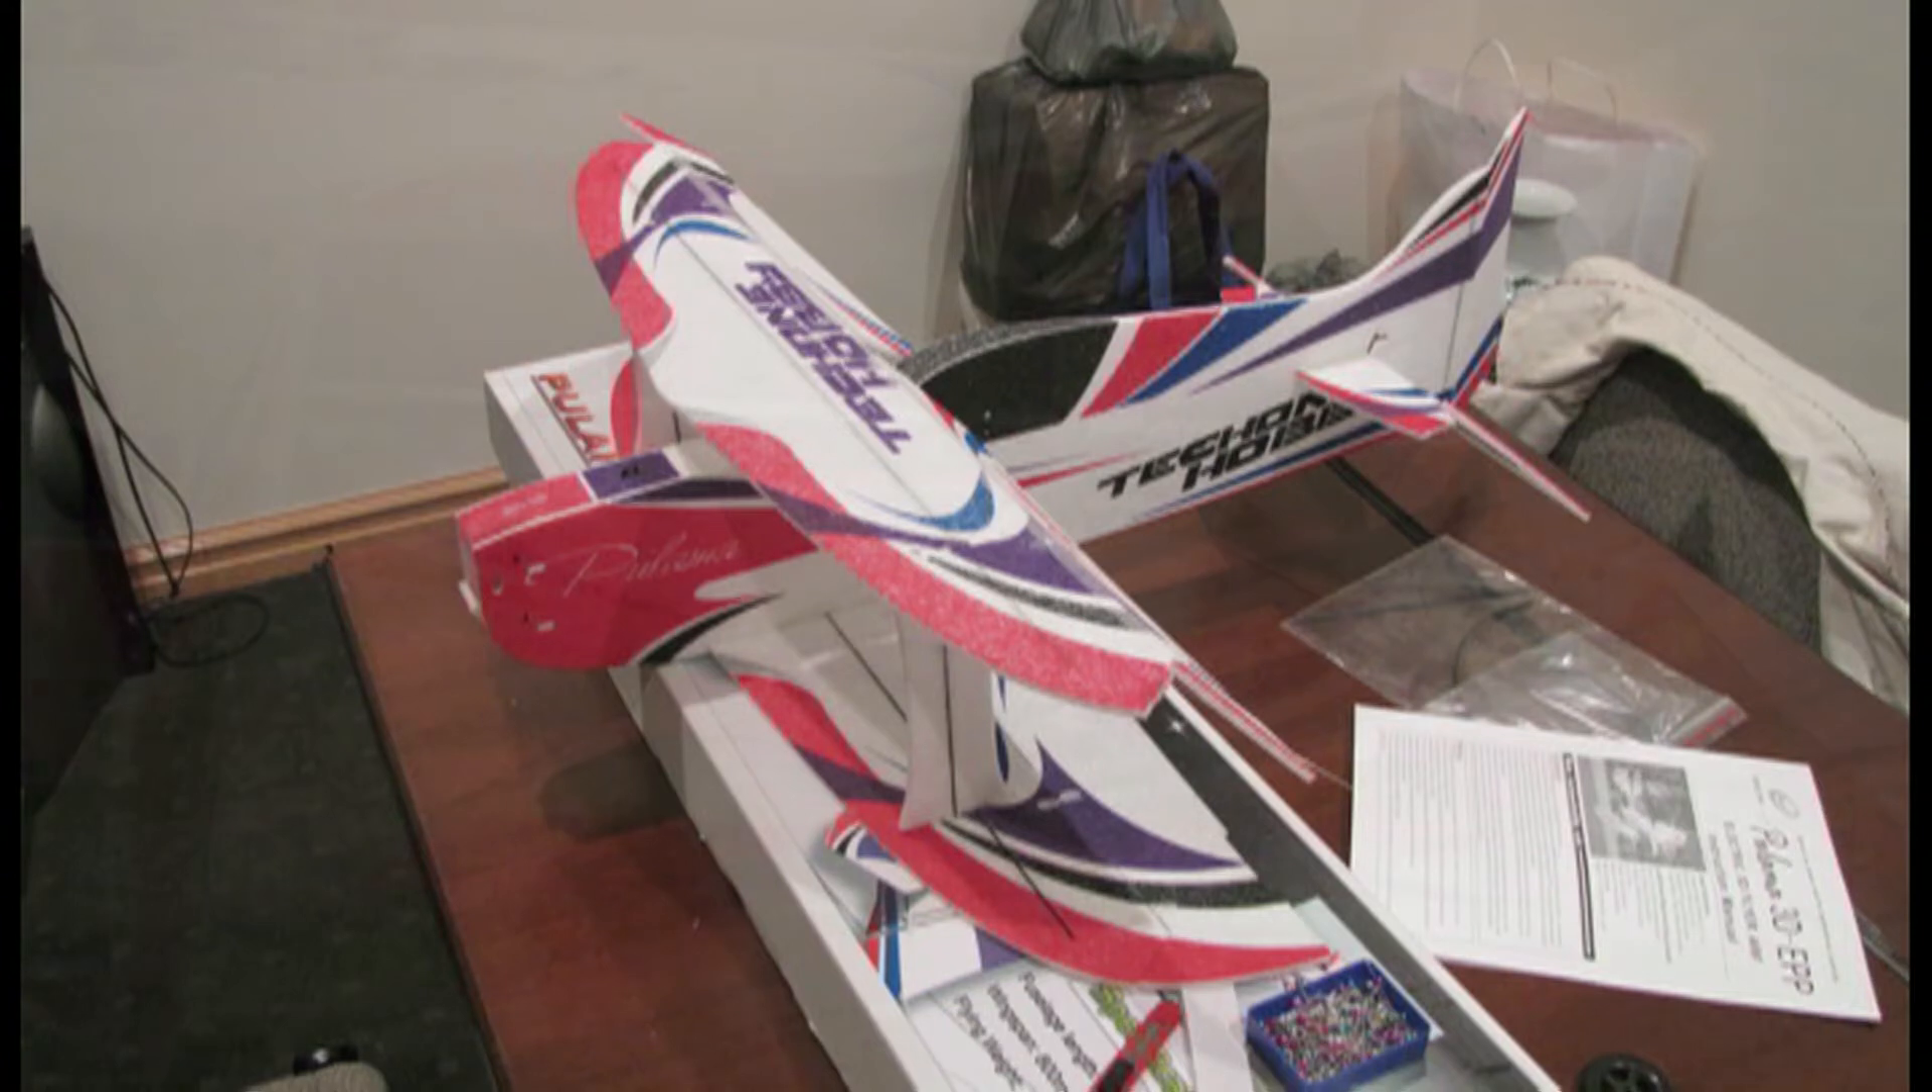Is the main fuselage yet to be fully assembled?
No.